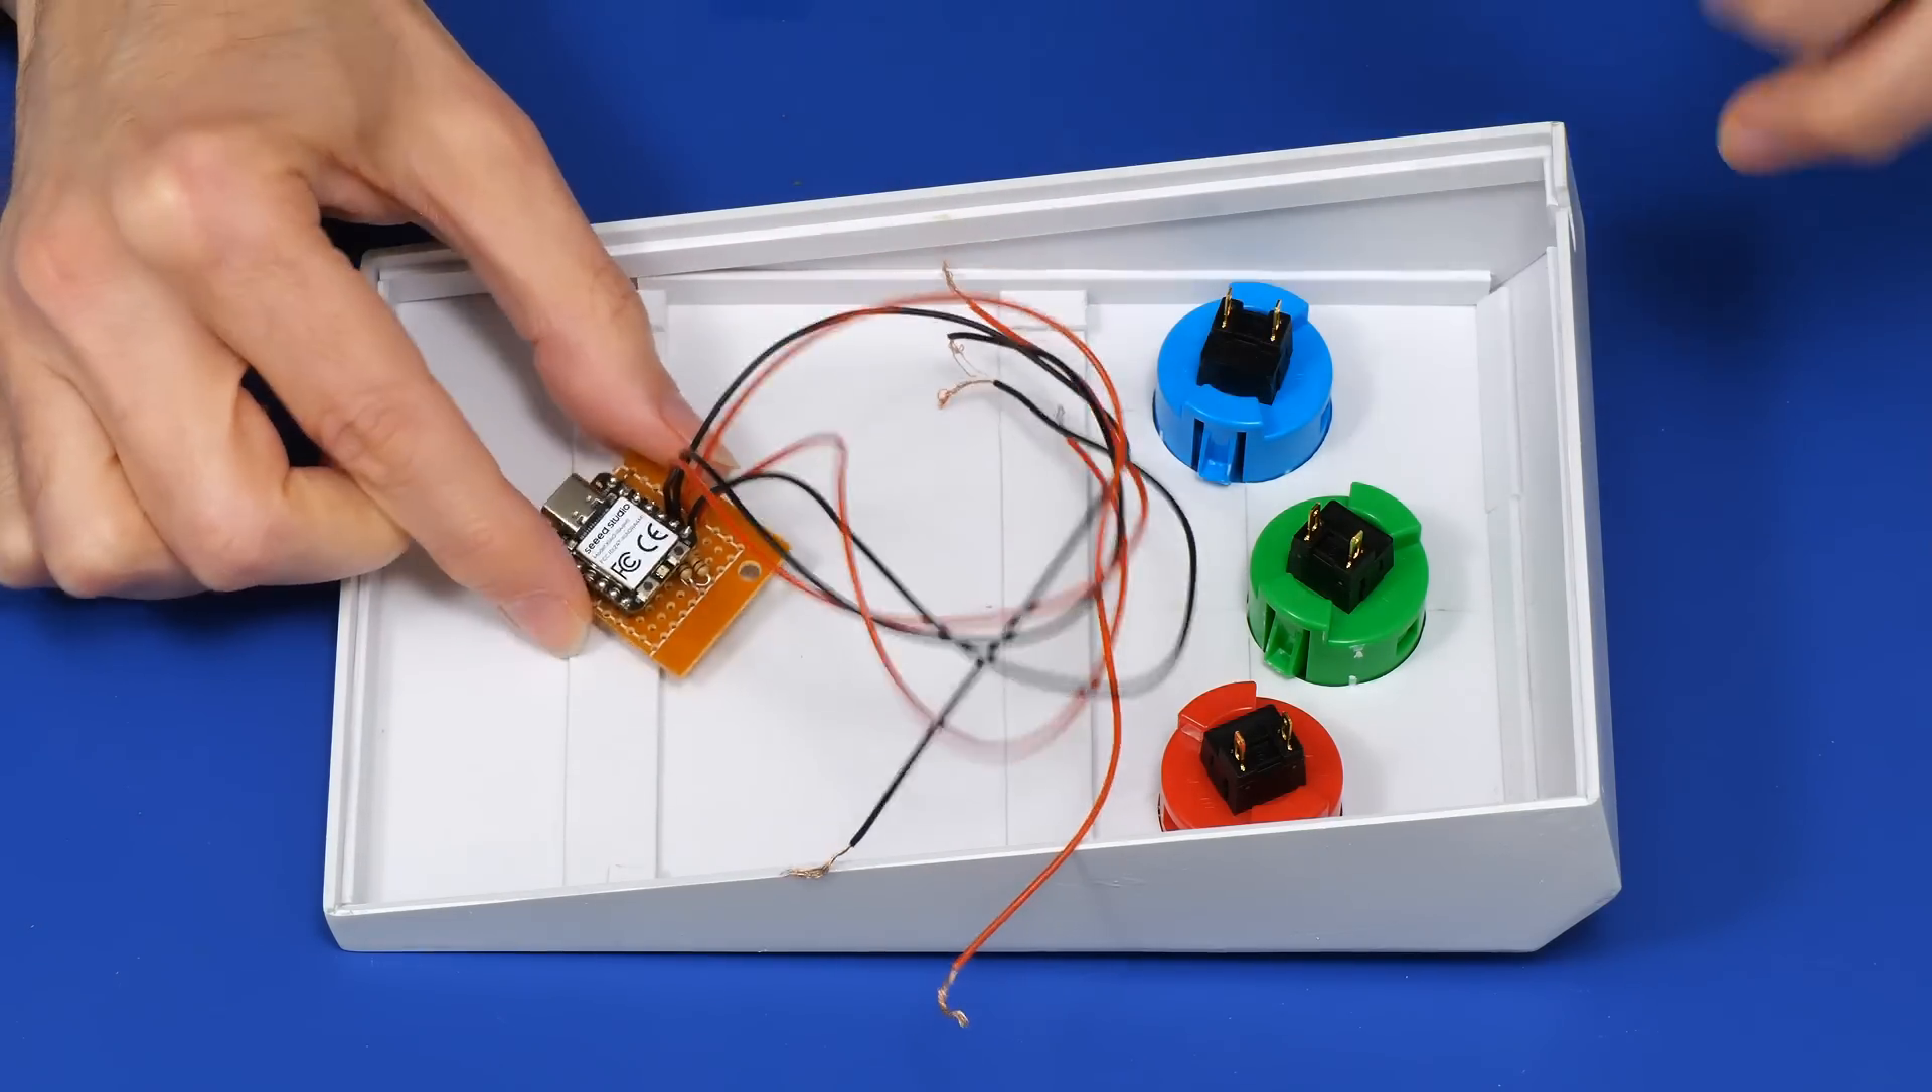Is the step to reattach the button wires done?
No.